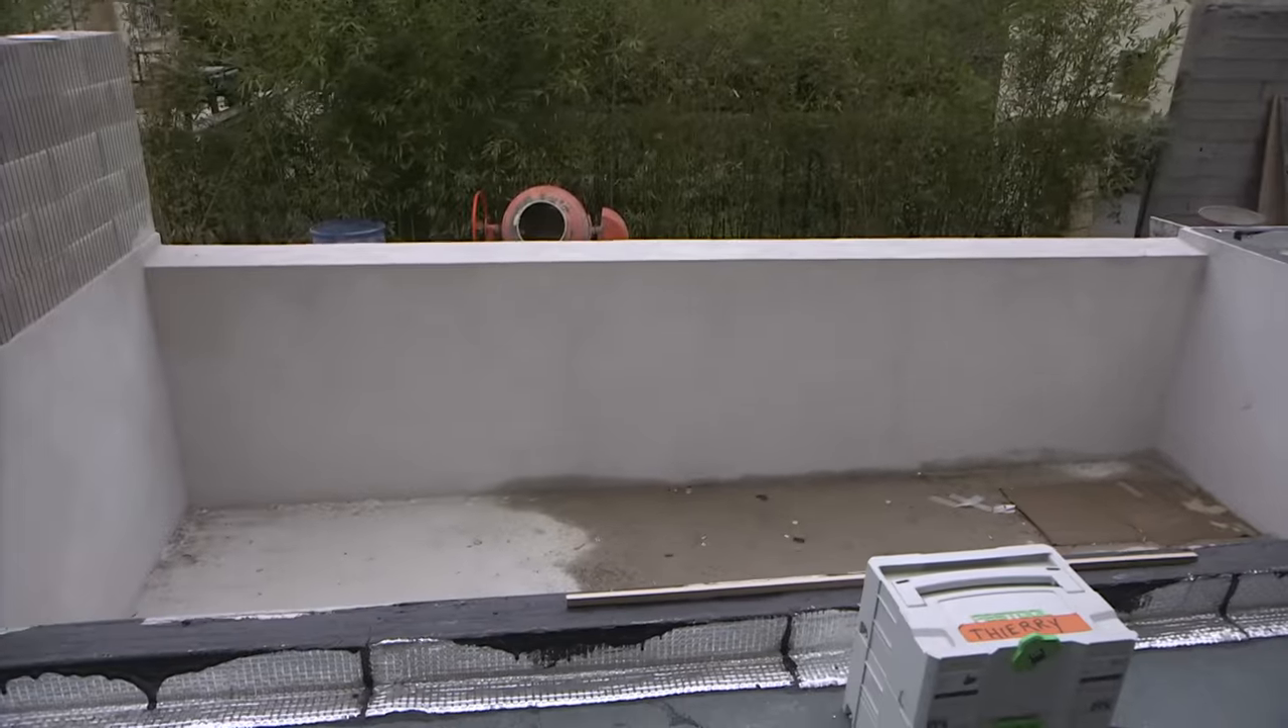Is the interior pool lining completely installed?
No.